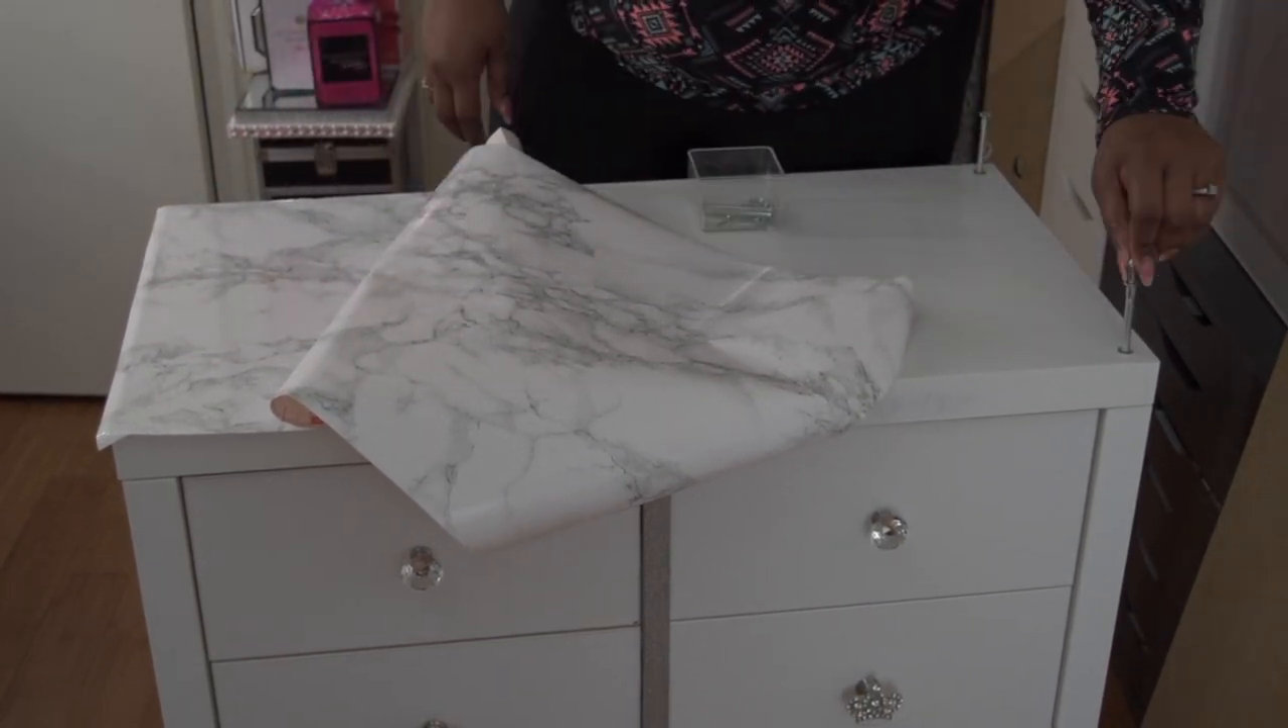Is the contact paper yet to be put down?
Yes.